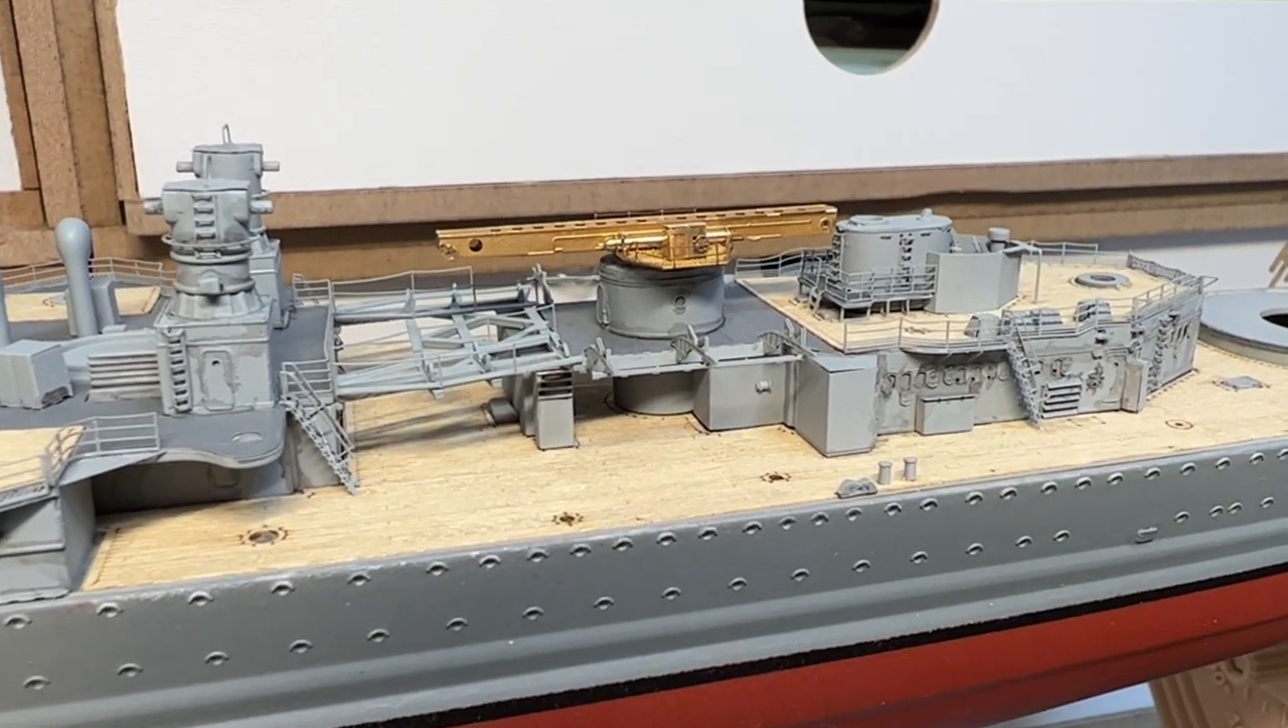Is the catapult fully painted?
No.